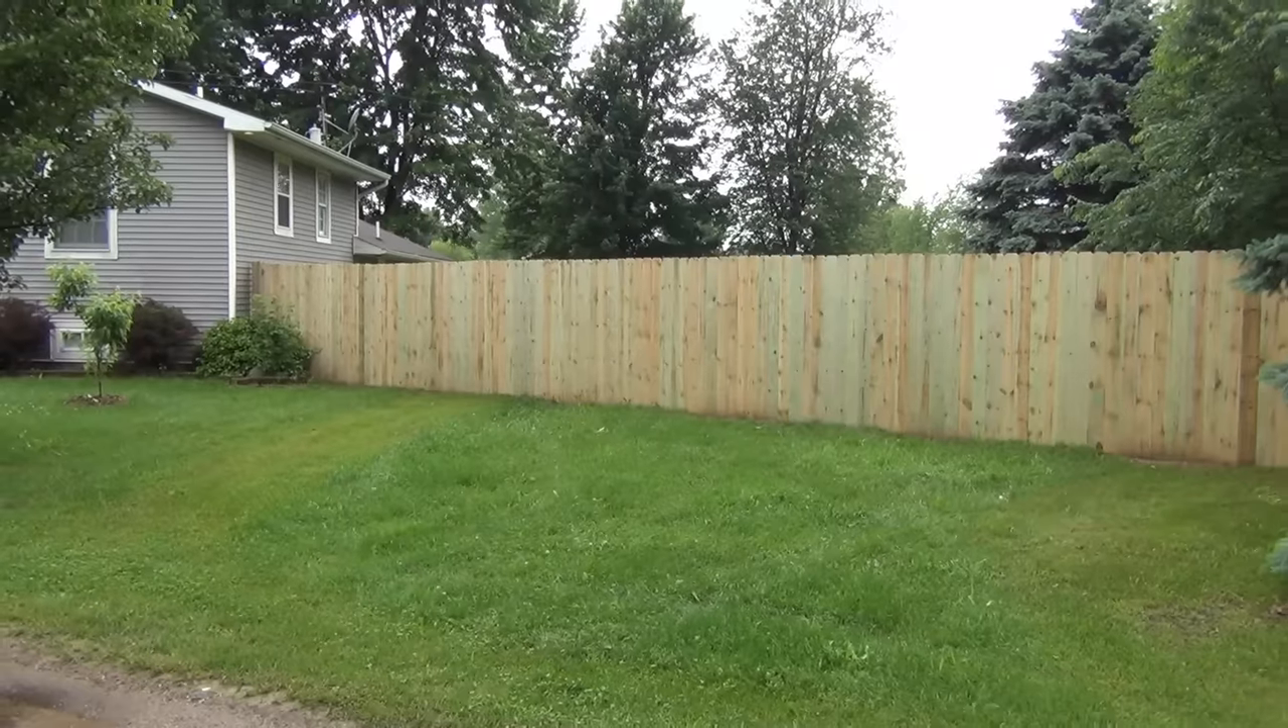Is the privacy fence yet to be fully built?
No.